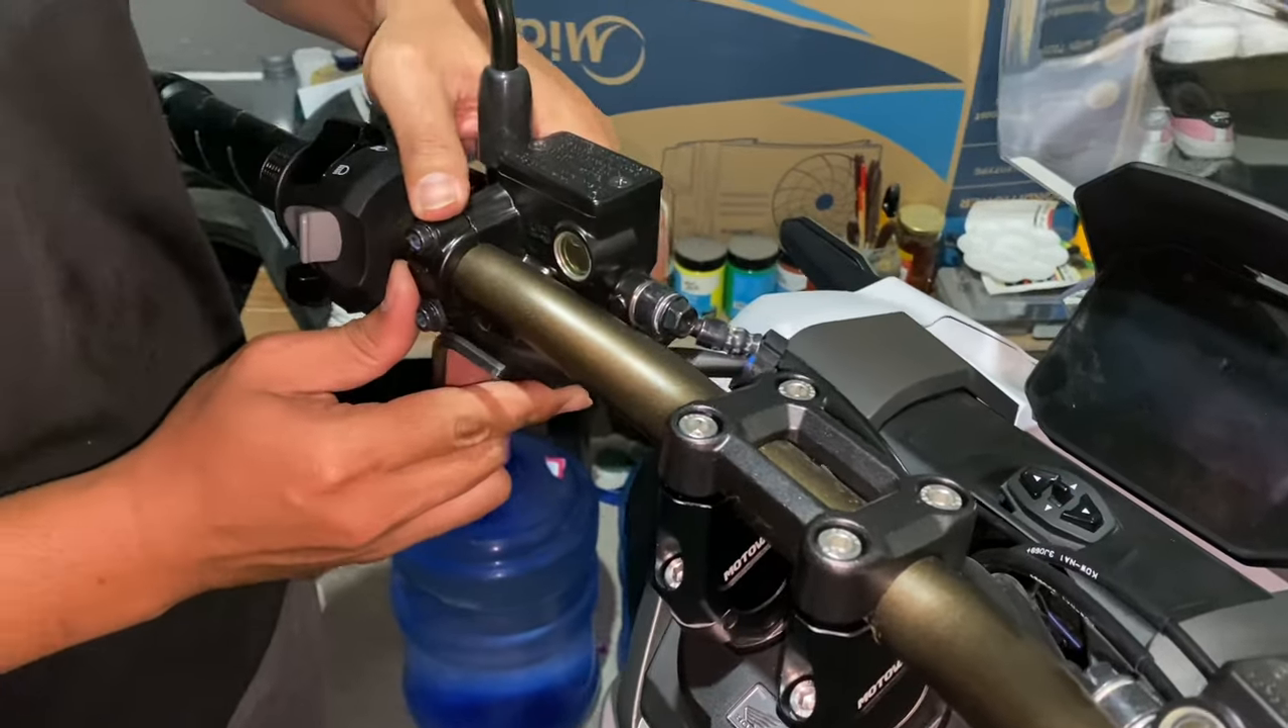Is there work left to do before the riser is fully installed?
No.